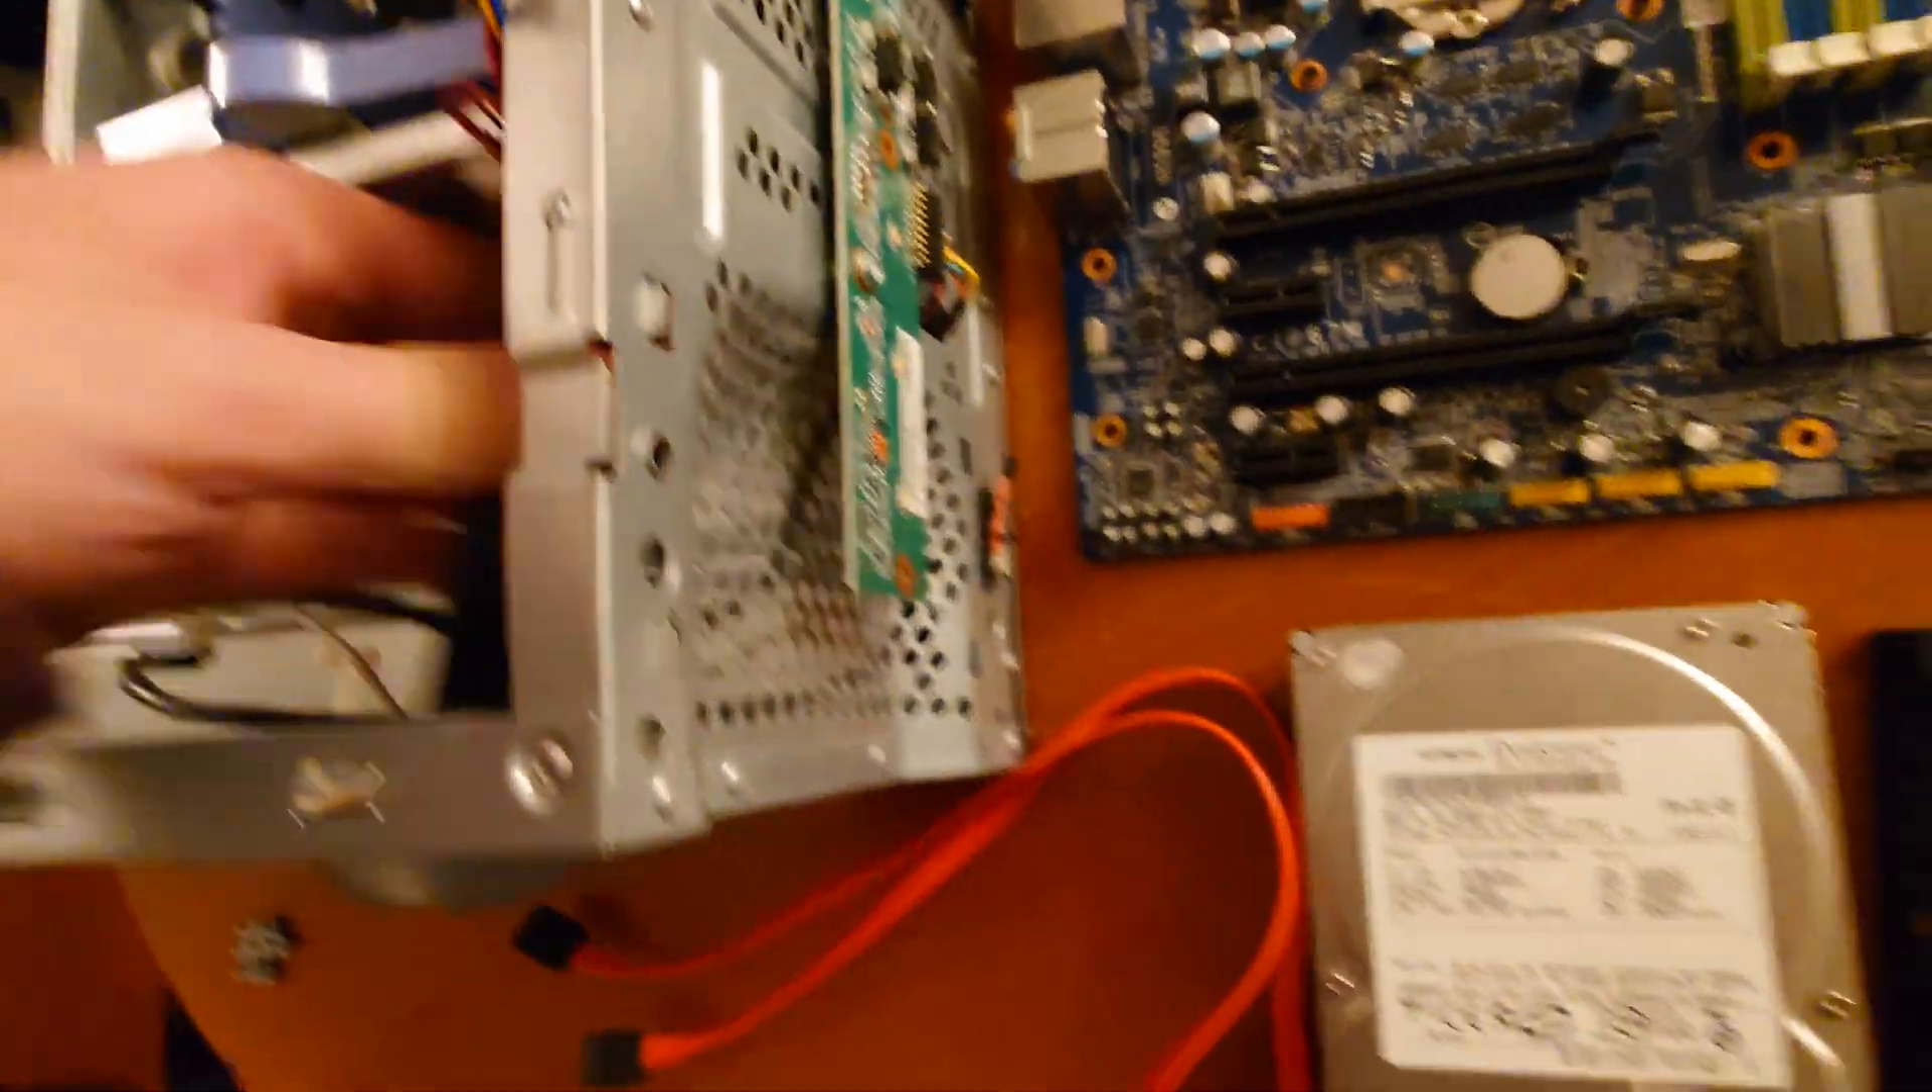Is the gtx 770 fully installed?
No.